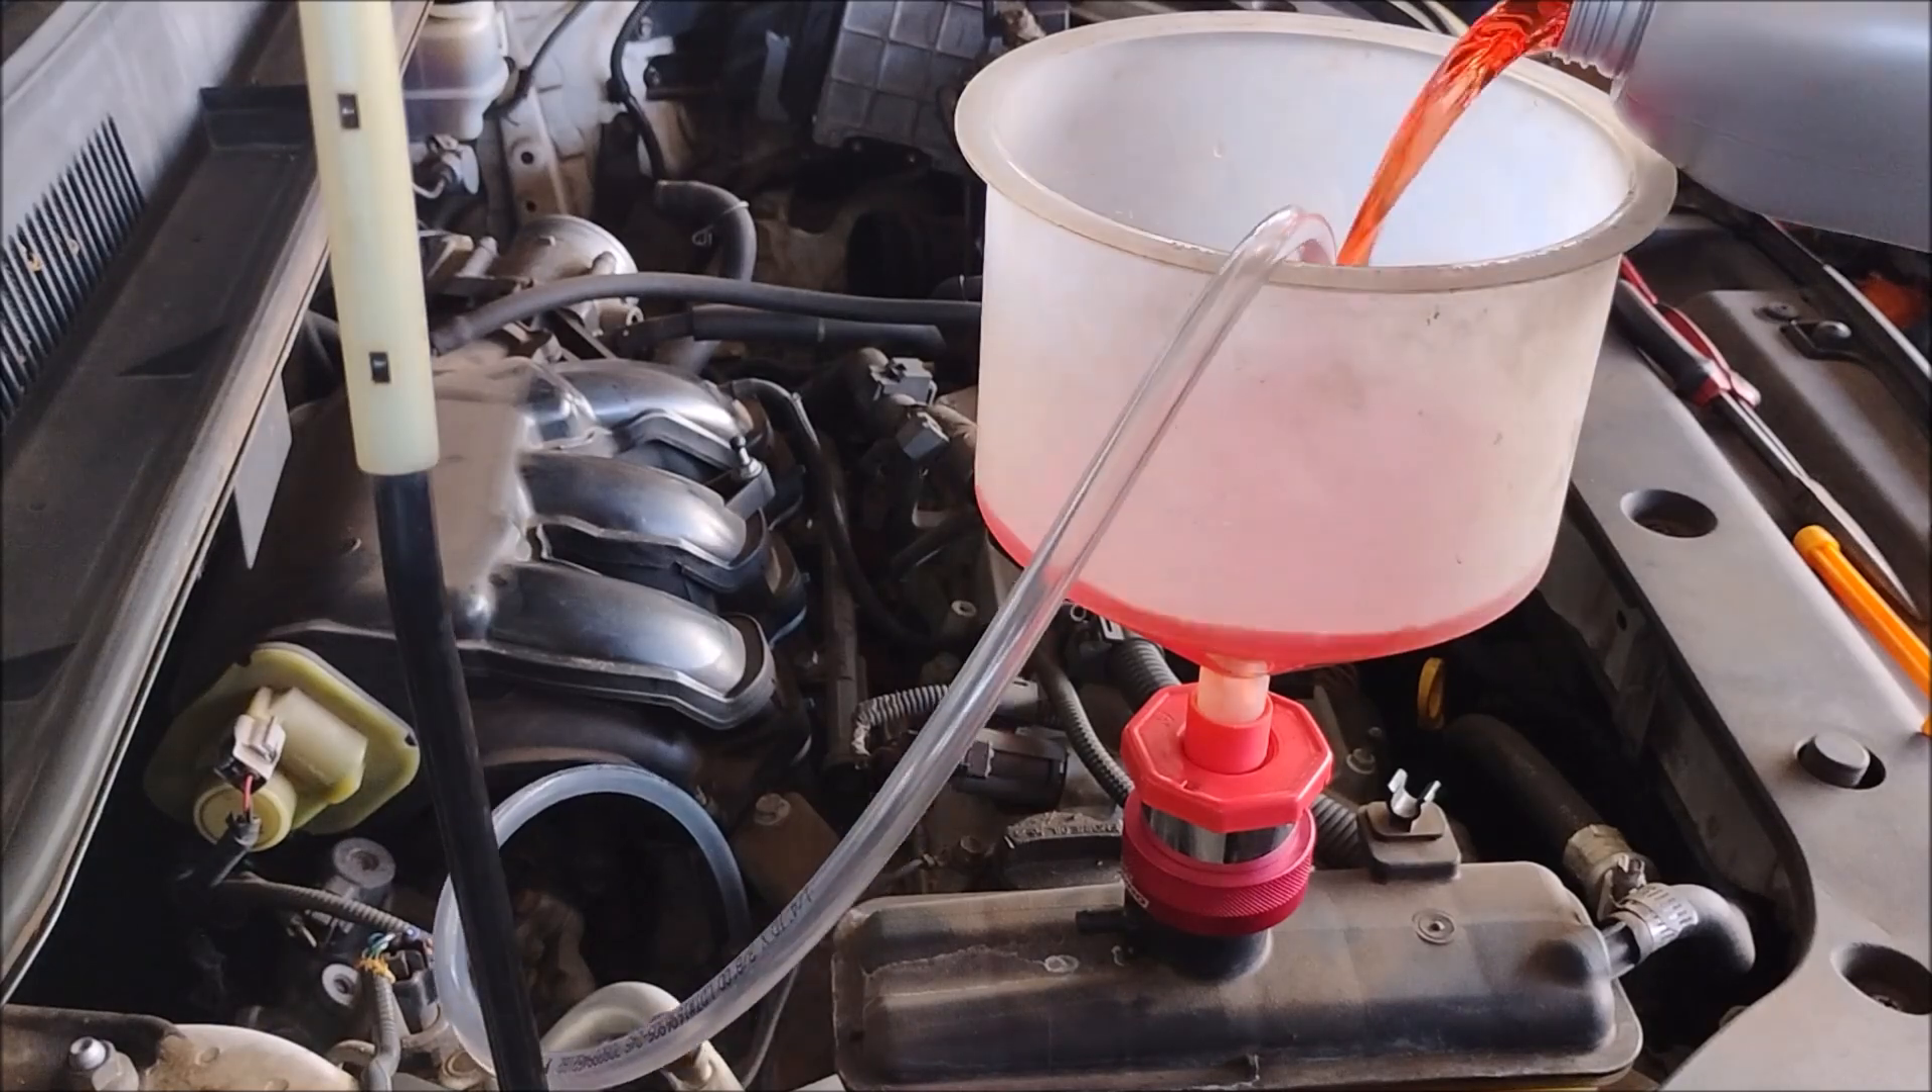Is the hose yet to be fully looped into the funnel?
No.